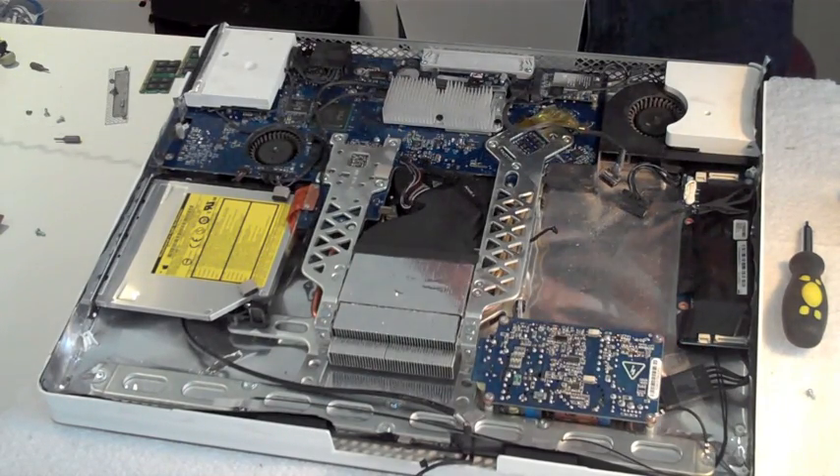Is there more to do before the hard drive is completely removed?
No.